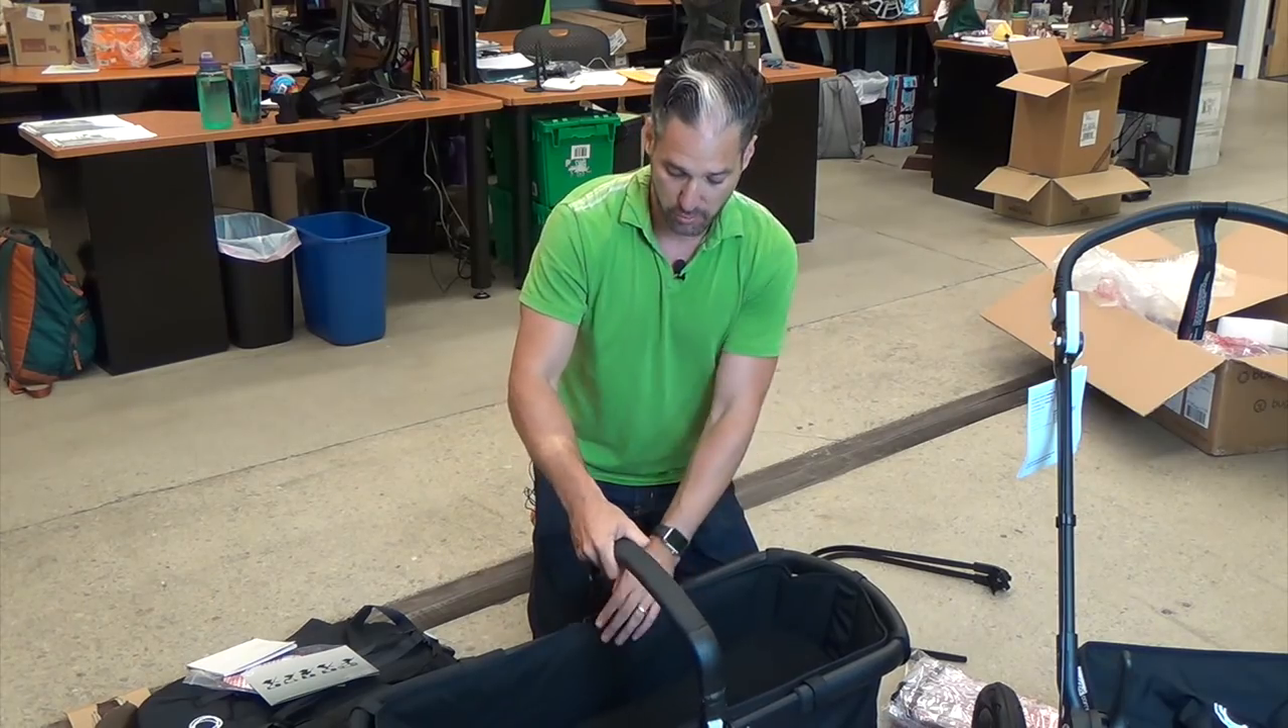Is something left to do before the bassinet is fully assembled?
Yes.